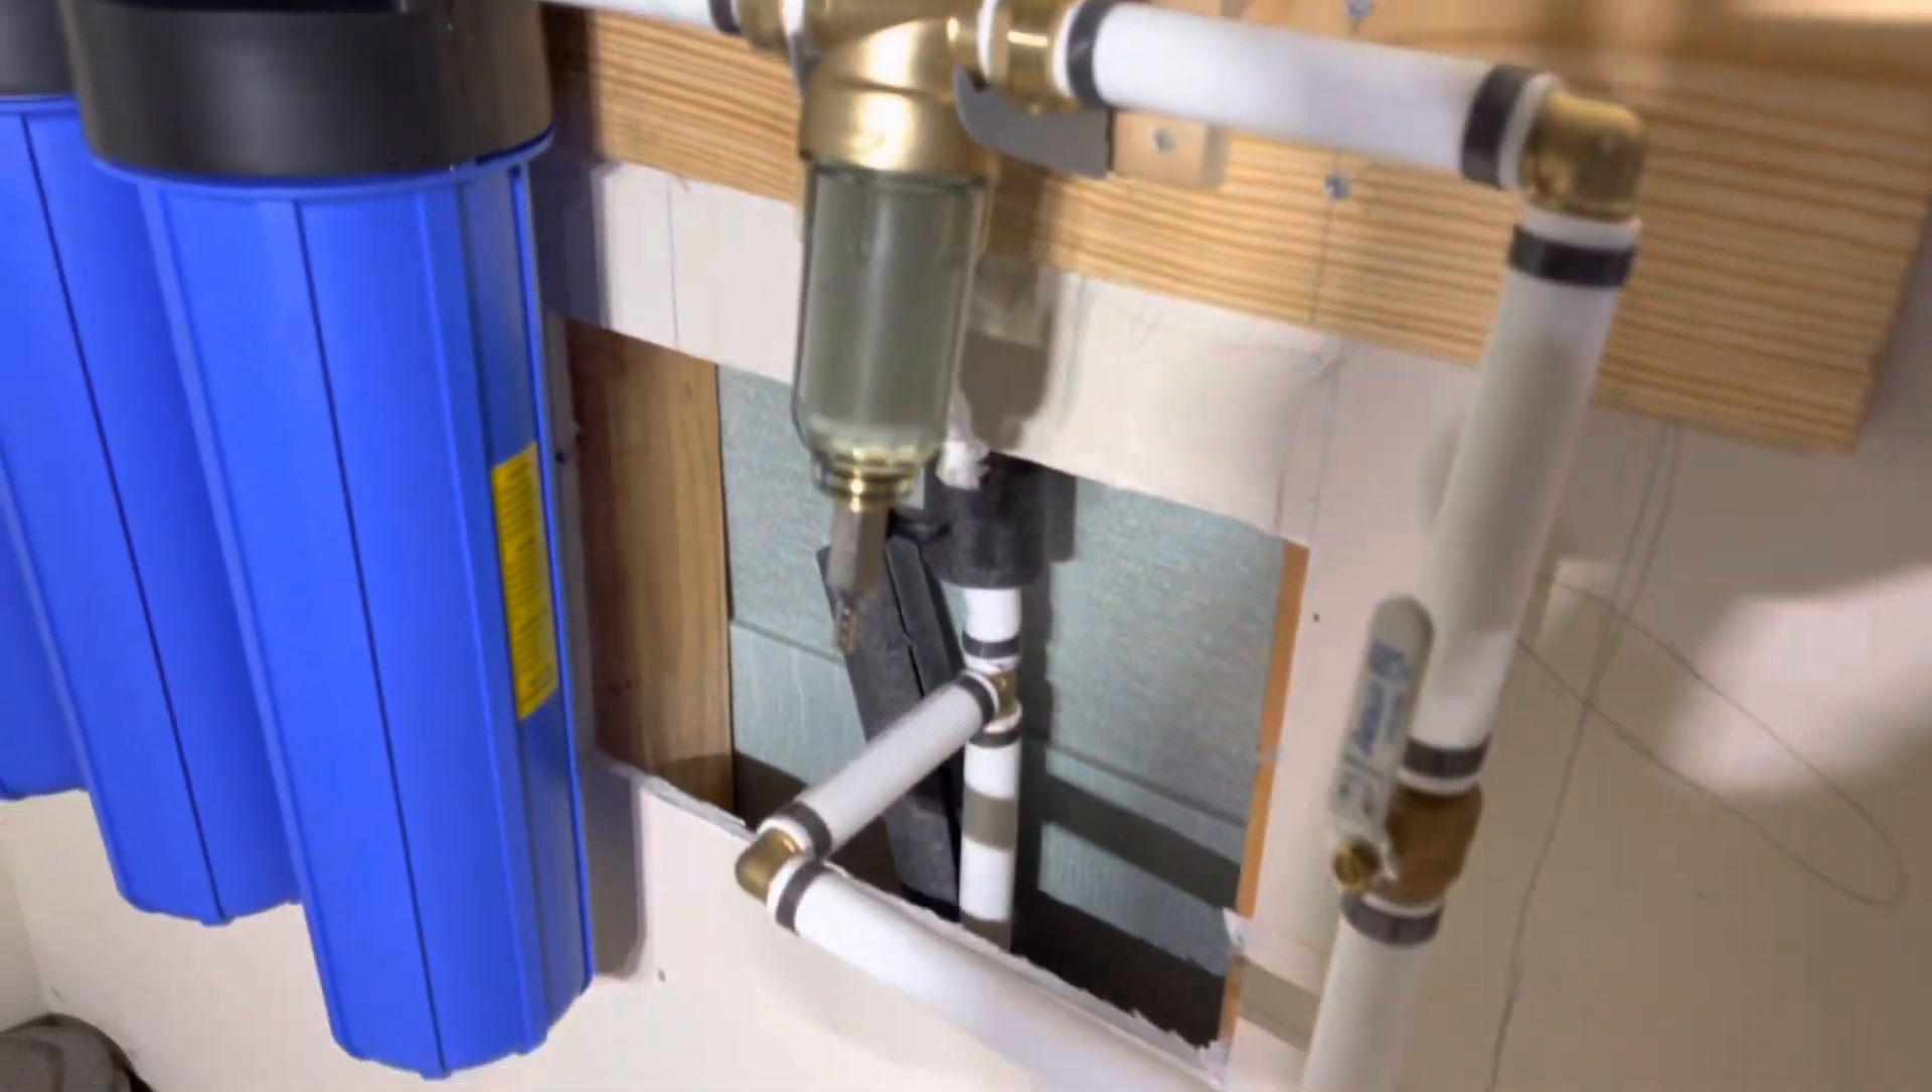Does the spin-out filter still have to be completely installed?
No.